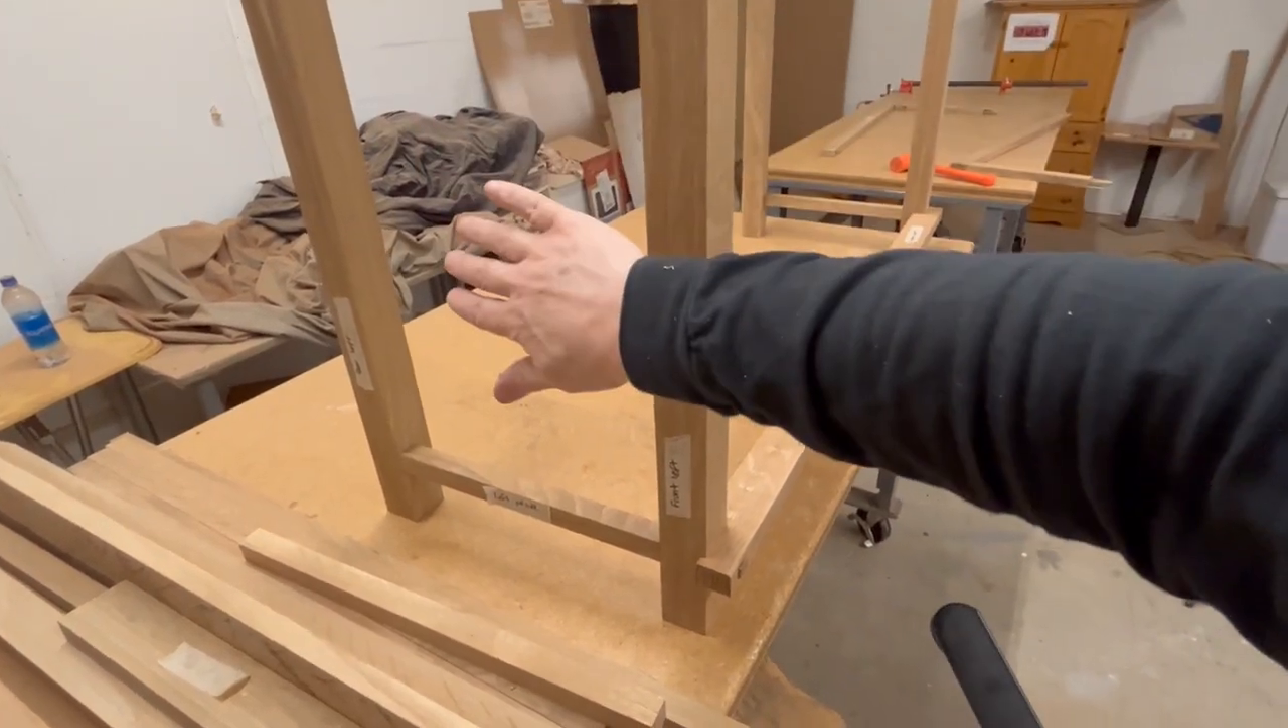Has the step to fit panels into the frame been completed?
No.